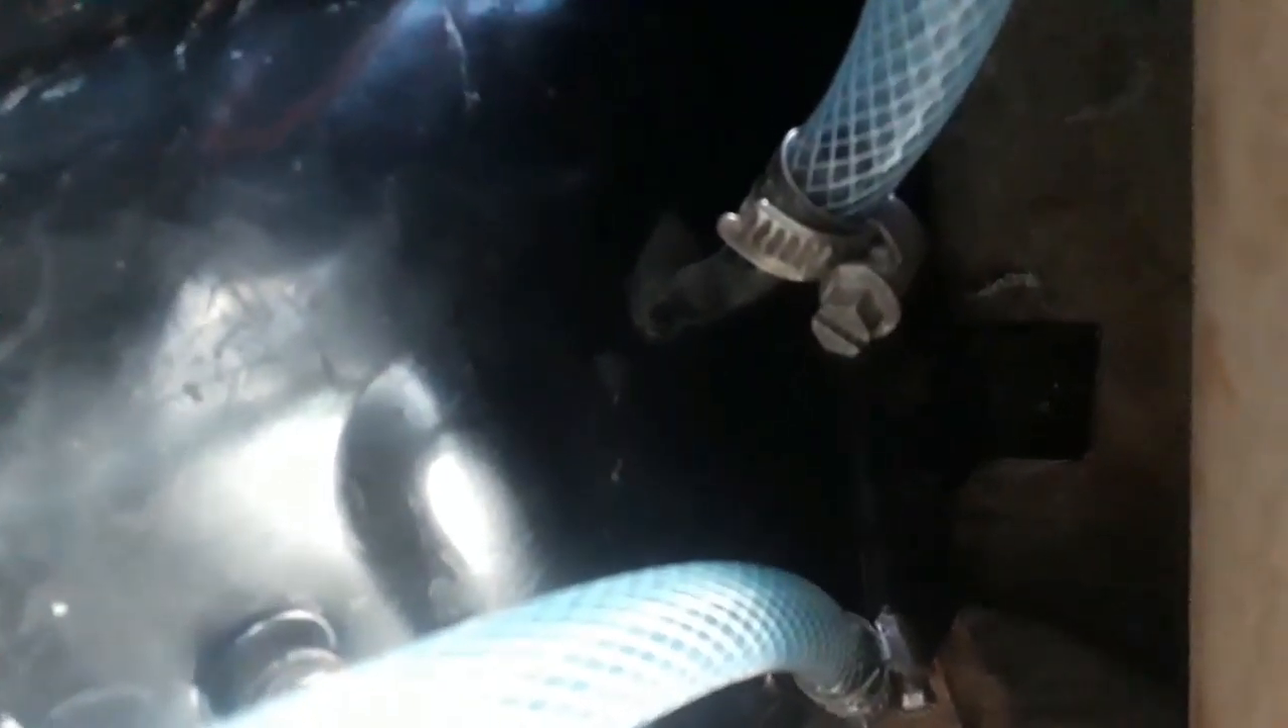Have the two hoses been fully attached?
Yes.